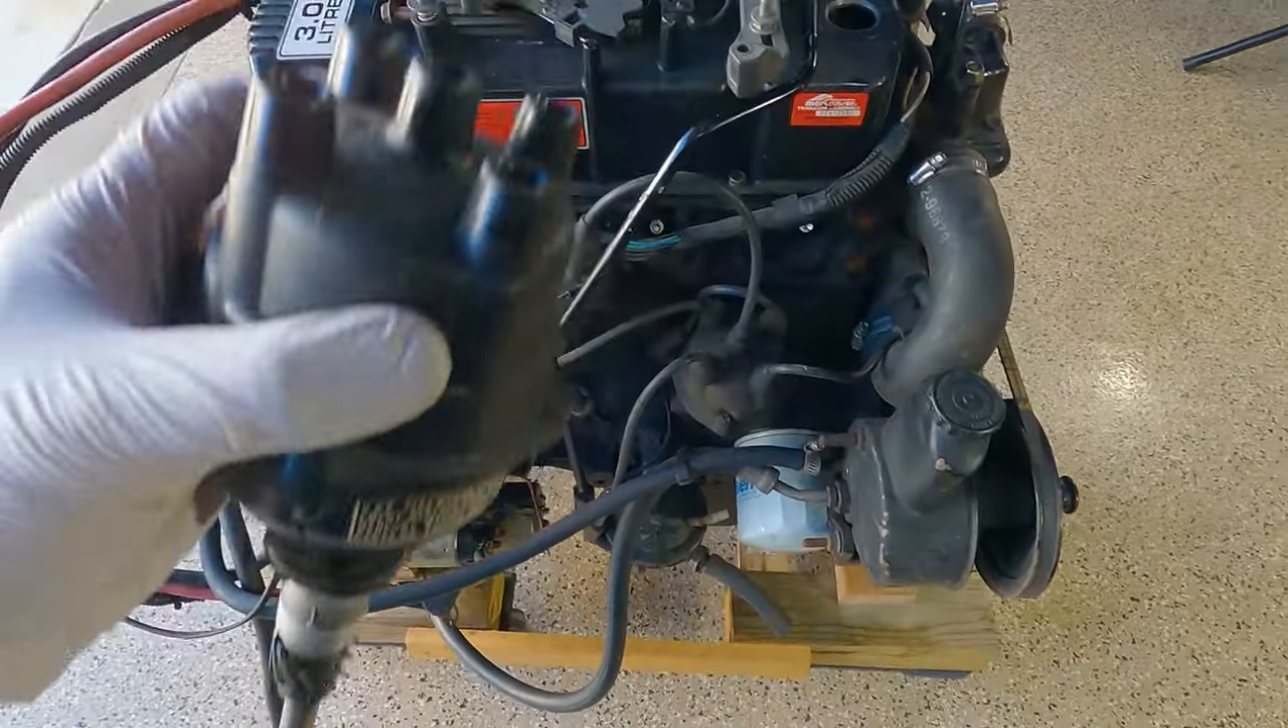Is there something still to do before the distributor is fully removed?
No.